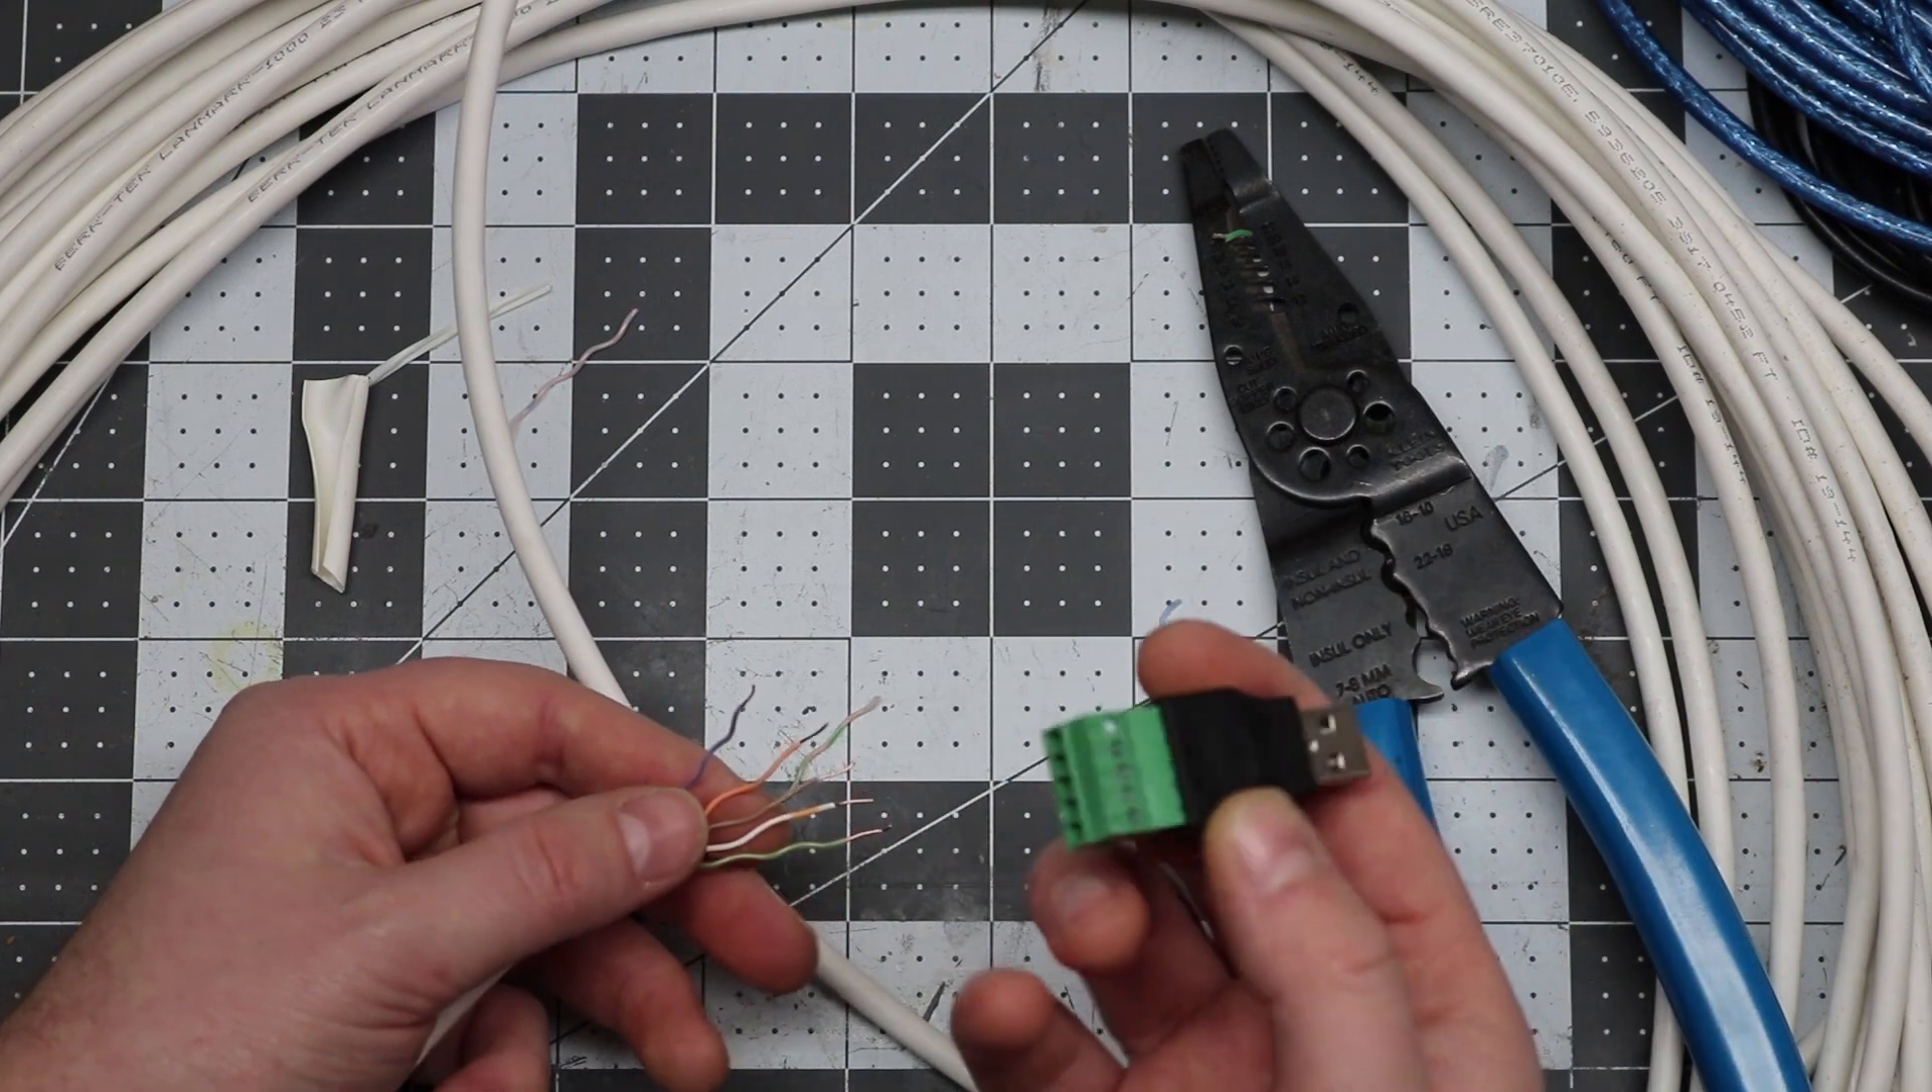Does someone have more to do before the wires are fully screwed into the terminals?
Yes.